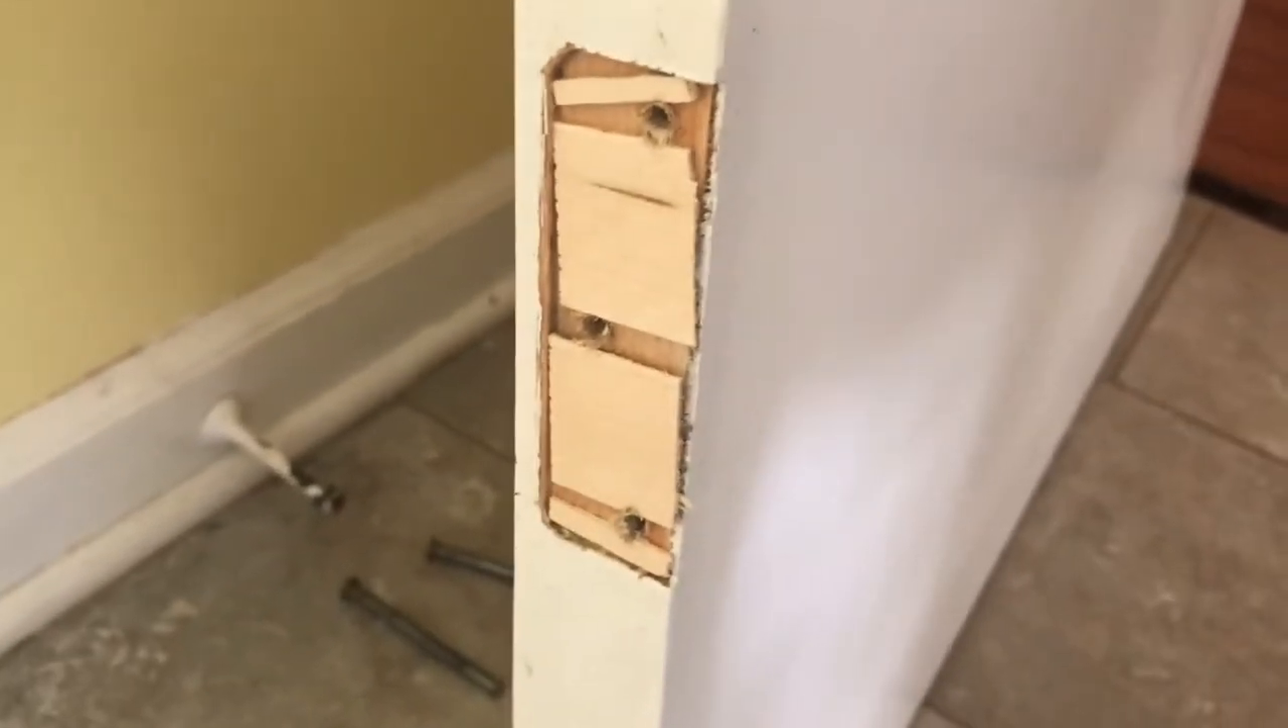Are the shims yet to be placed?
No.